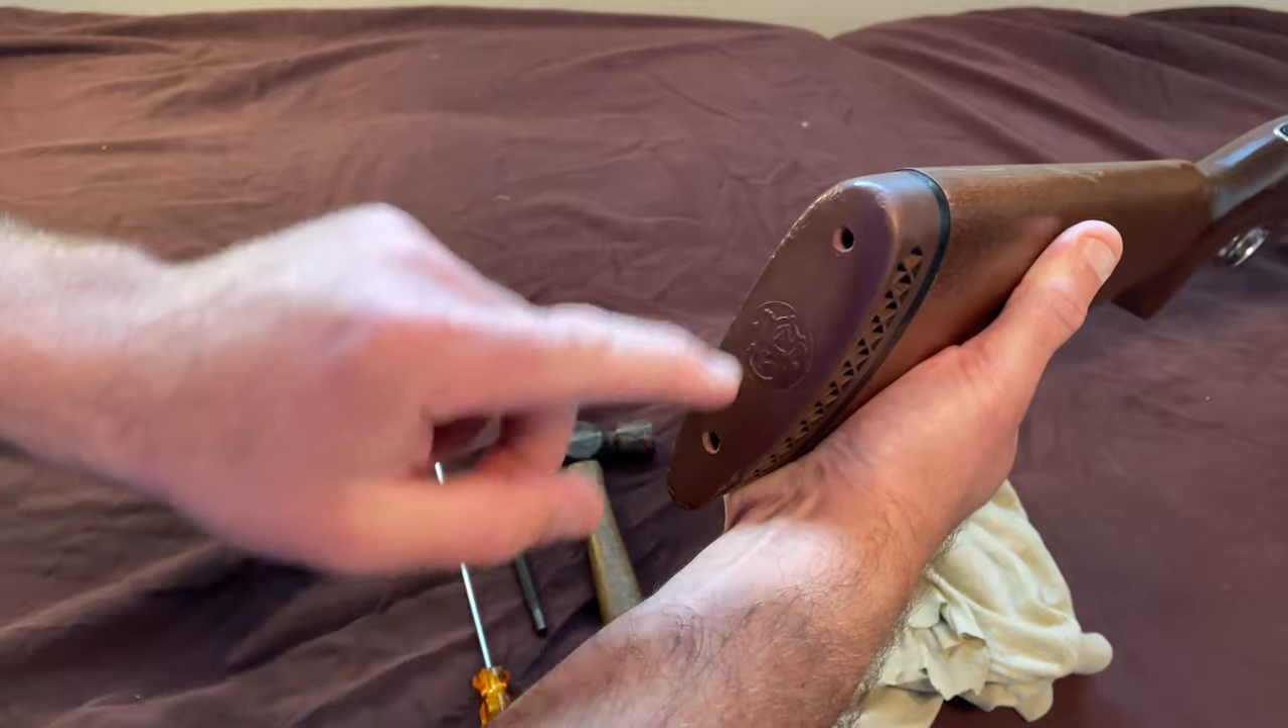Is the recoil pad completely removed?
No.